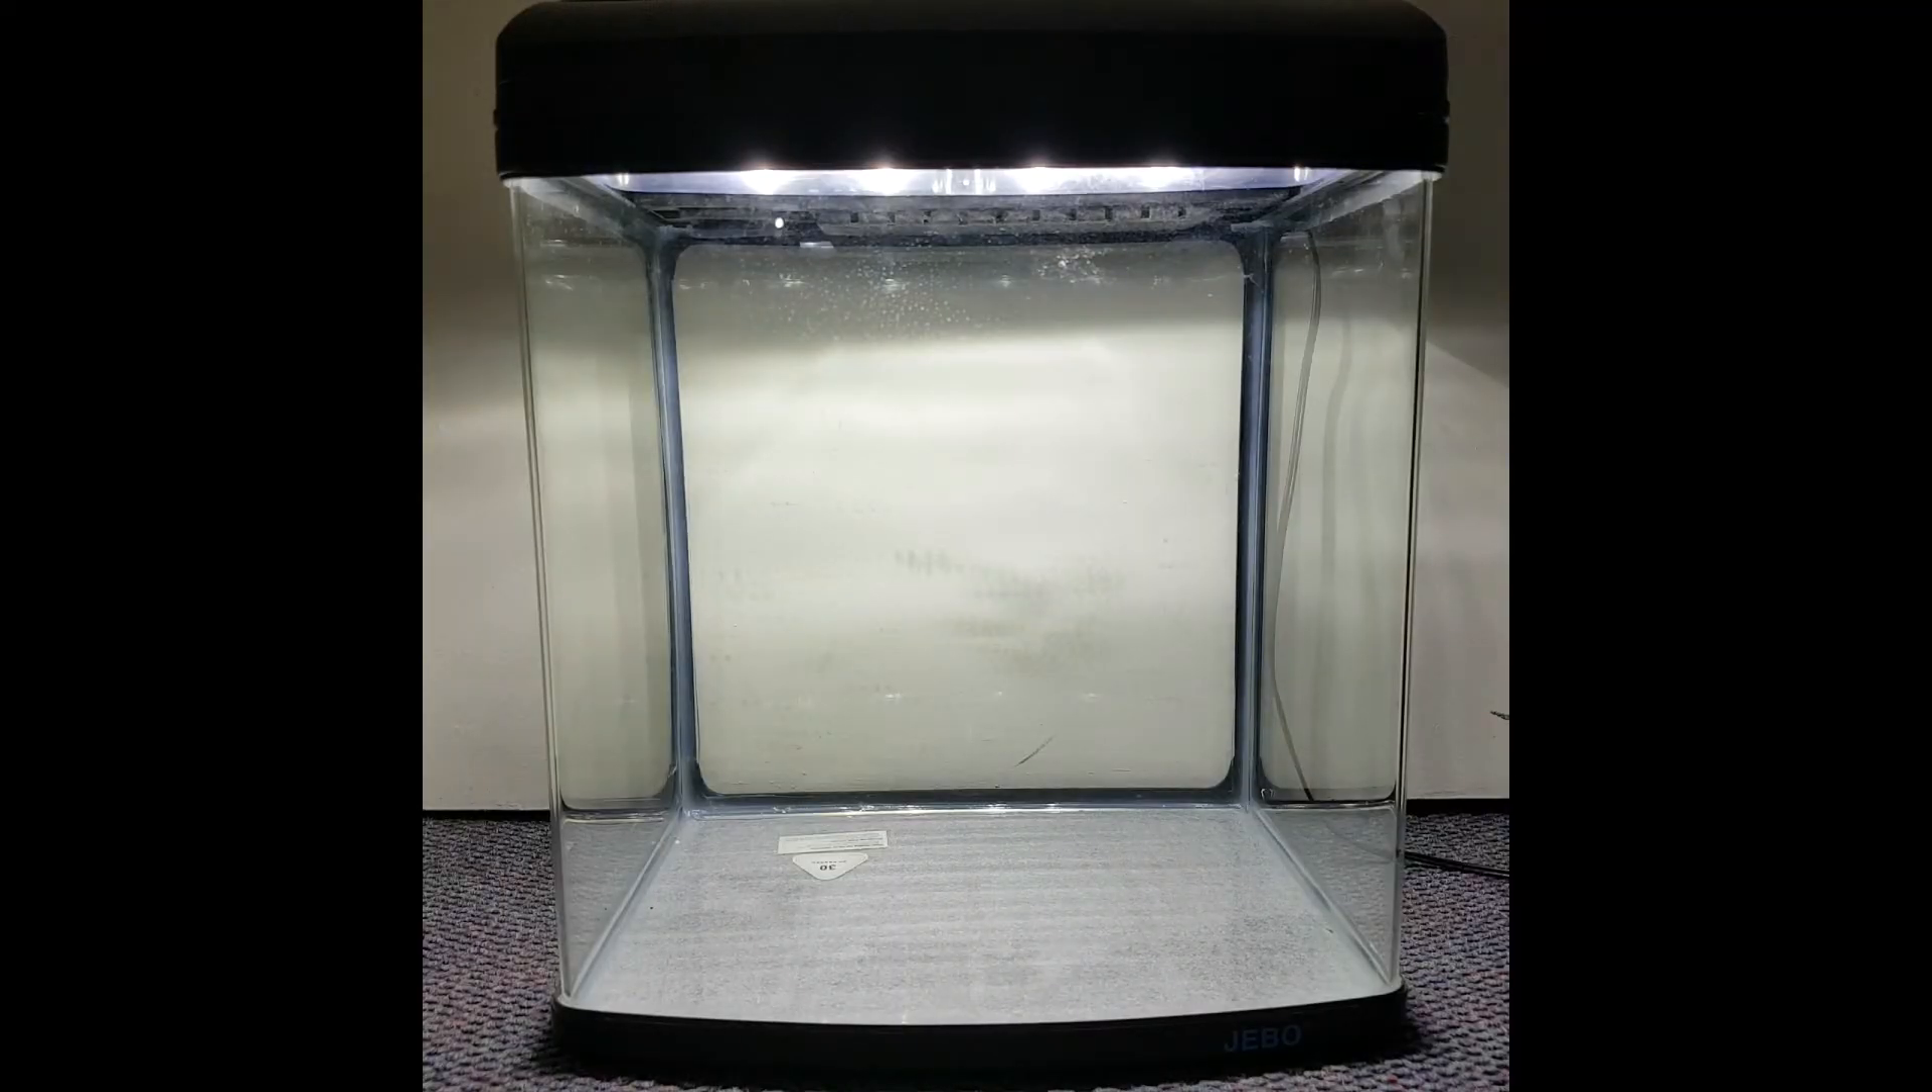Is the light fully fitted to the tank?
Yes.